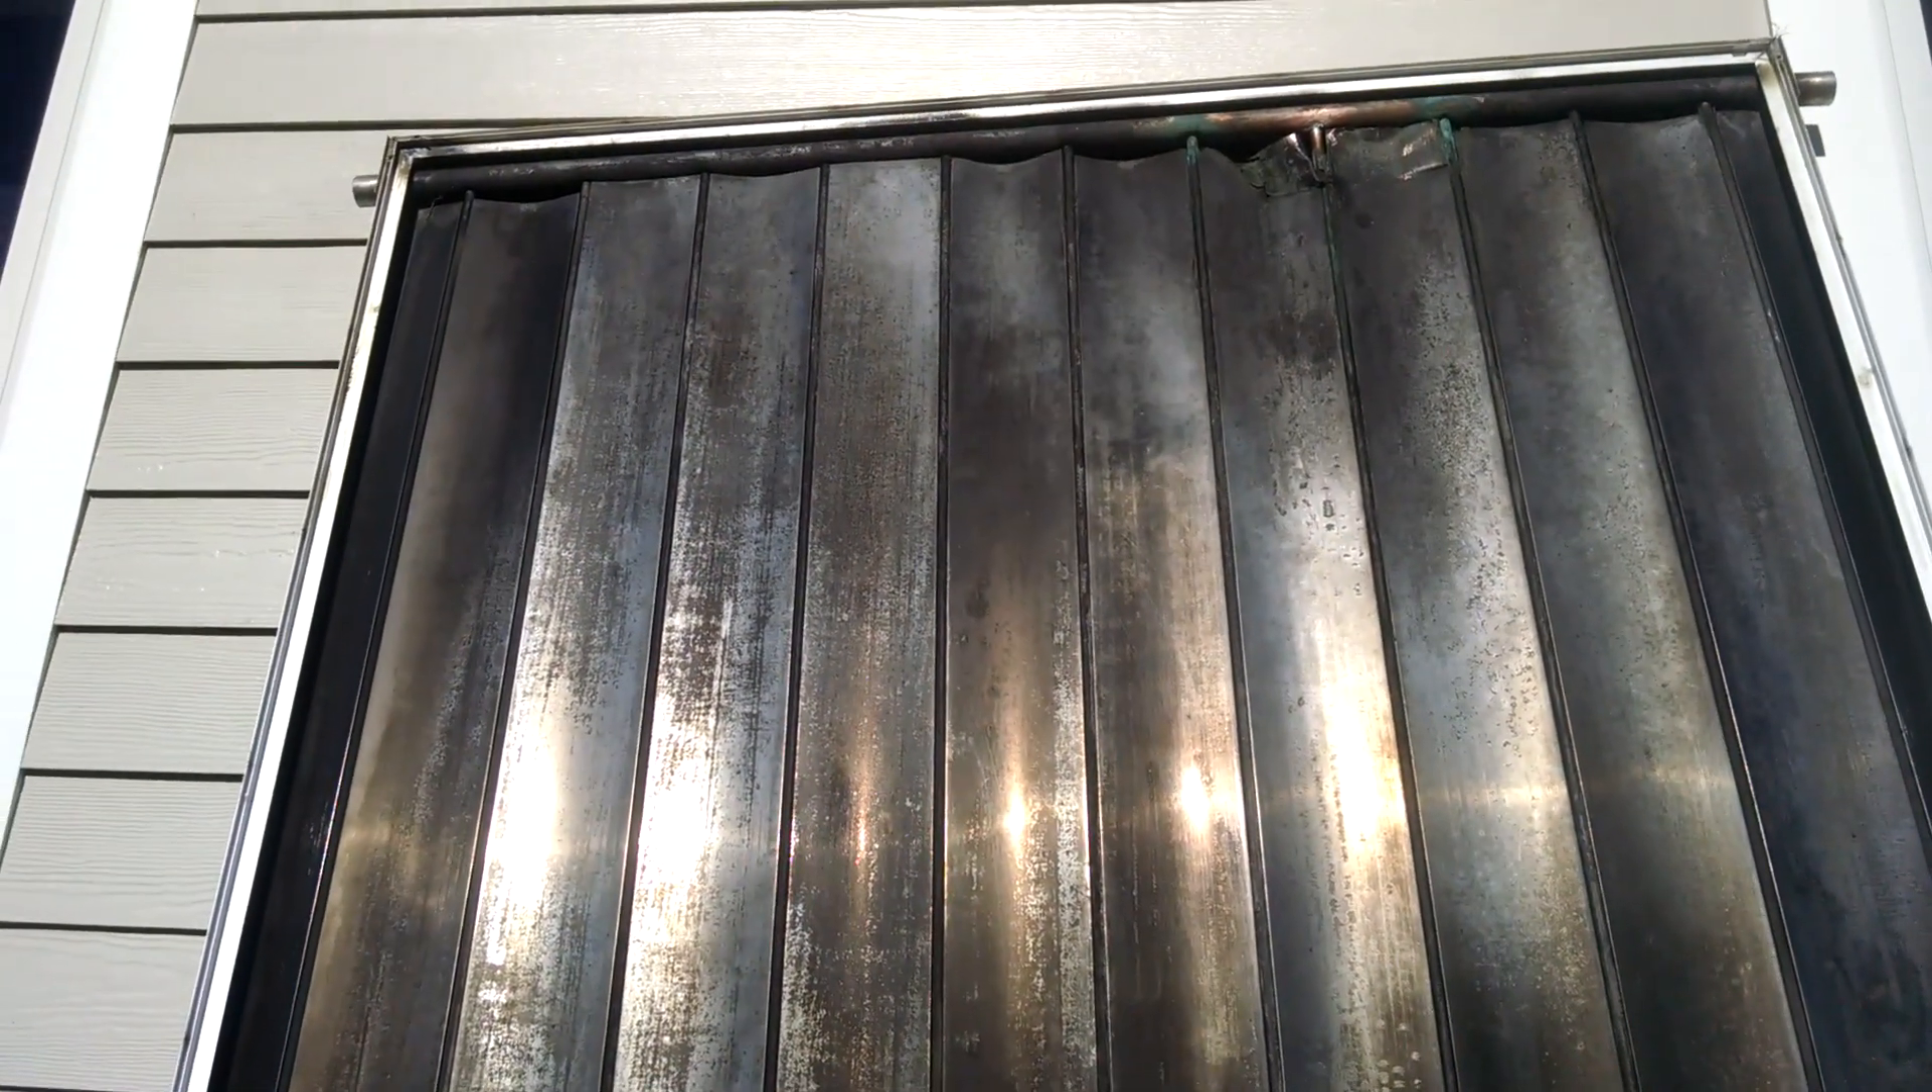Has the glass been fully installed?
No.